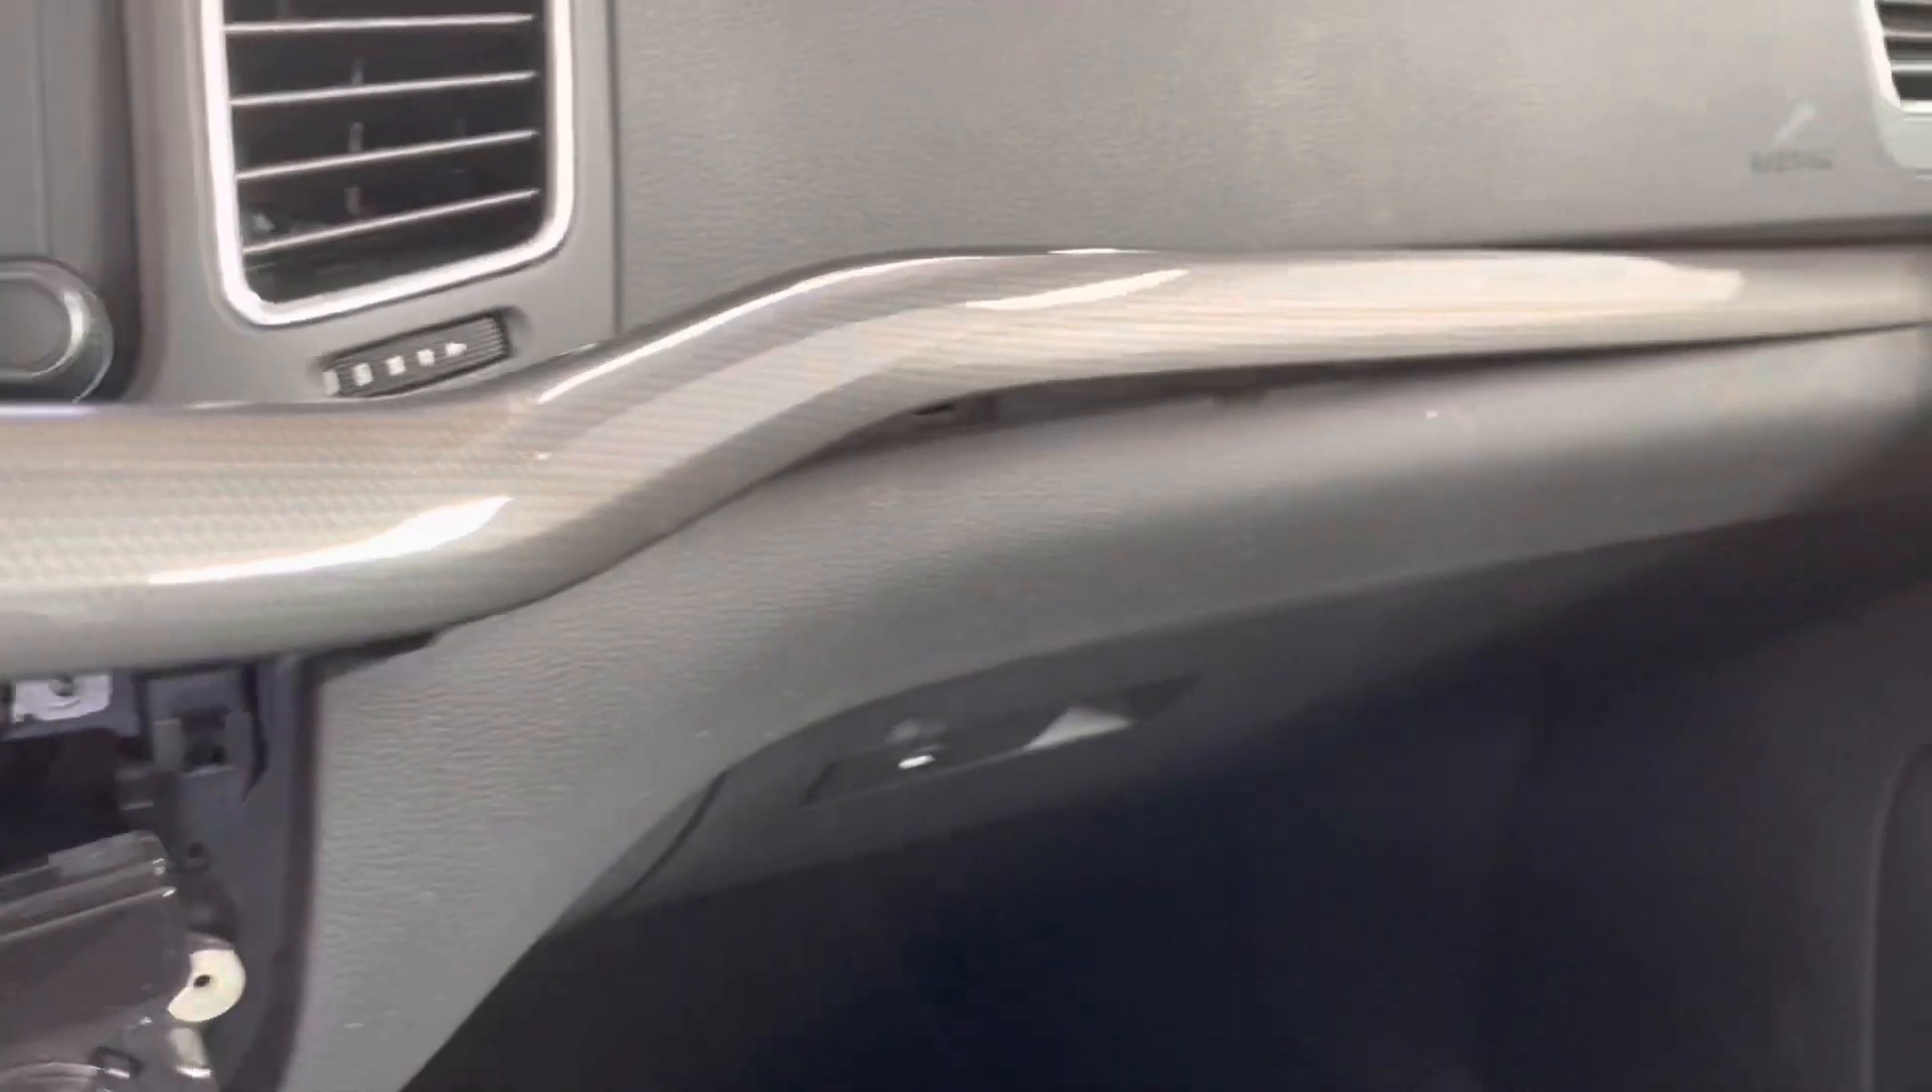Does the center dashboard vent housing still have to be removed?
Yes.